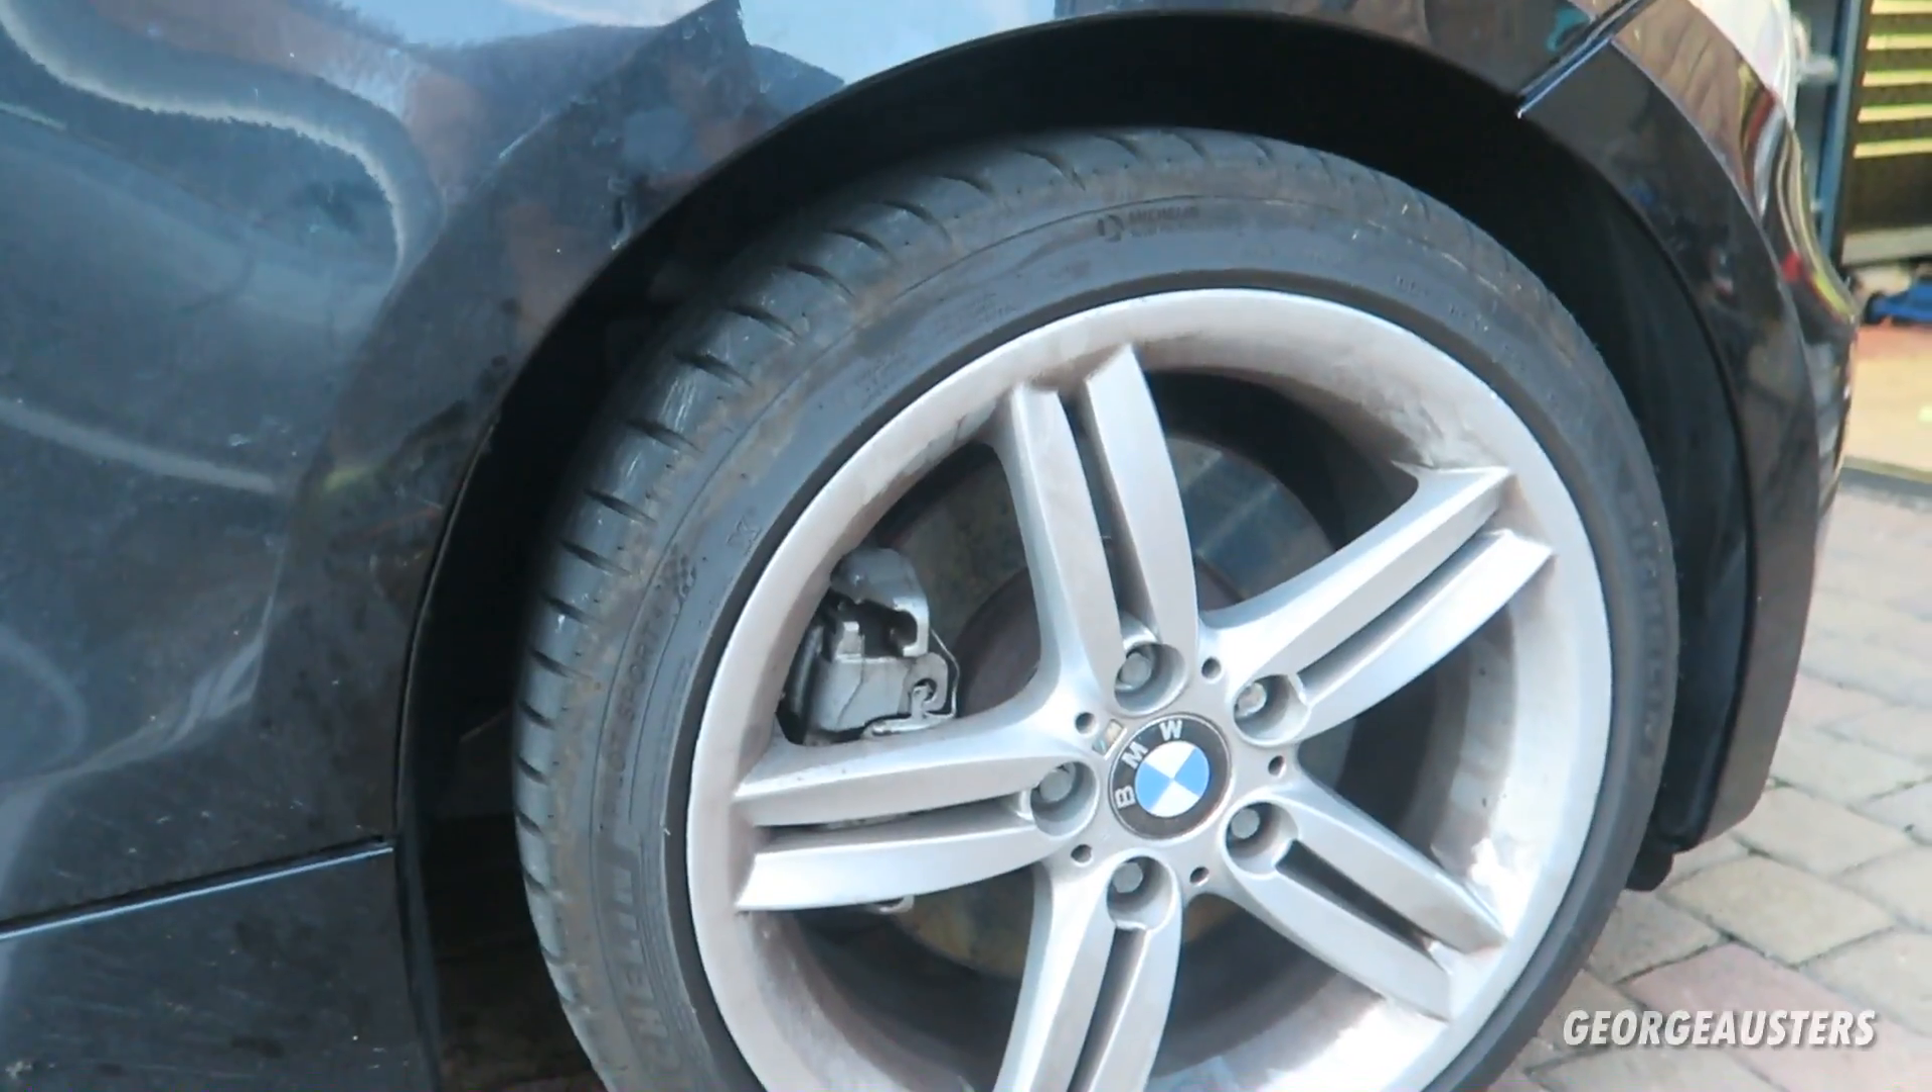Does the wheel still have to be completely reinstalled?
No.